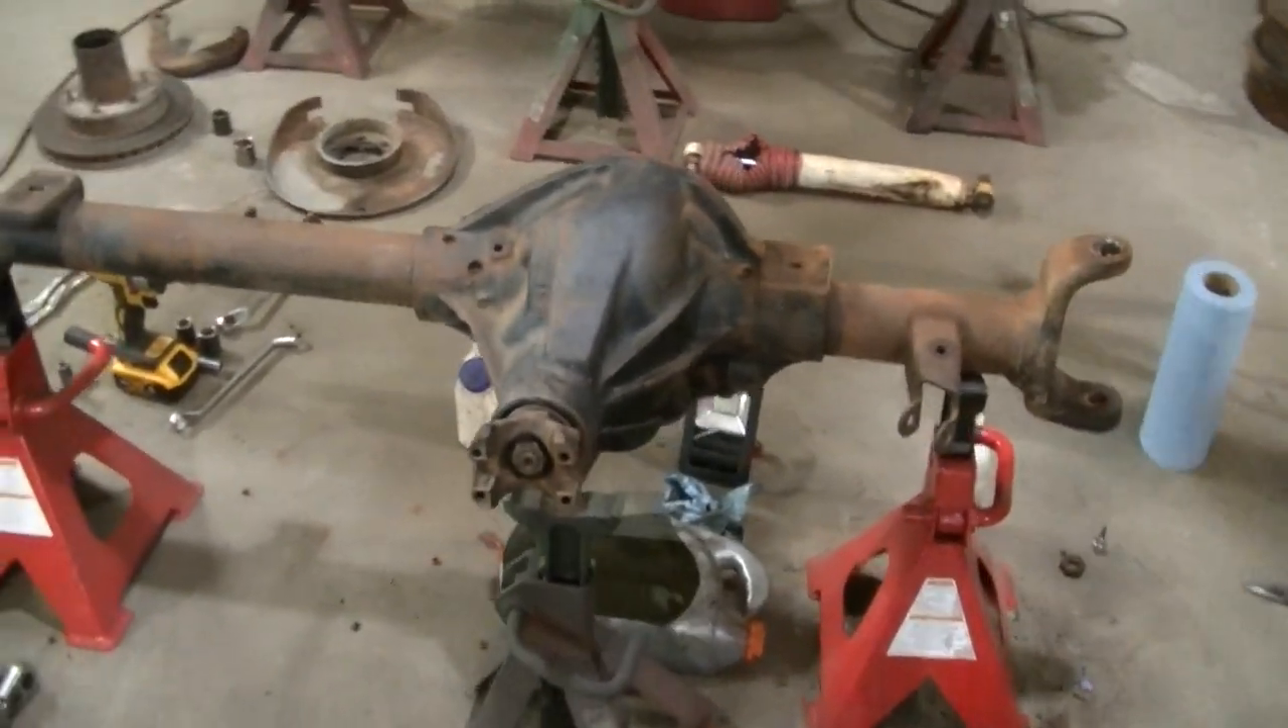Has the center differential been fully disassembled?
No.